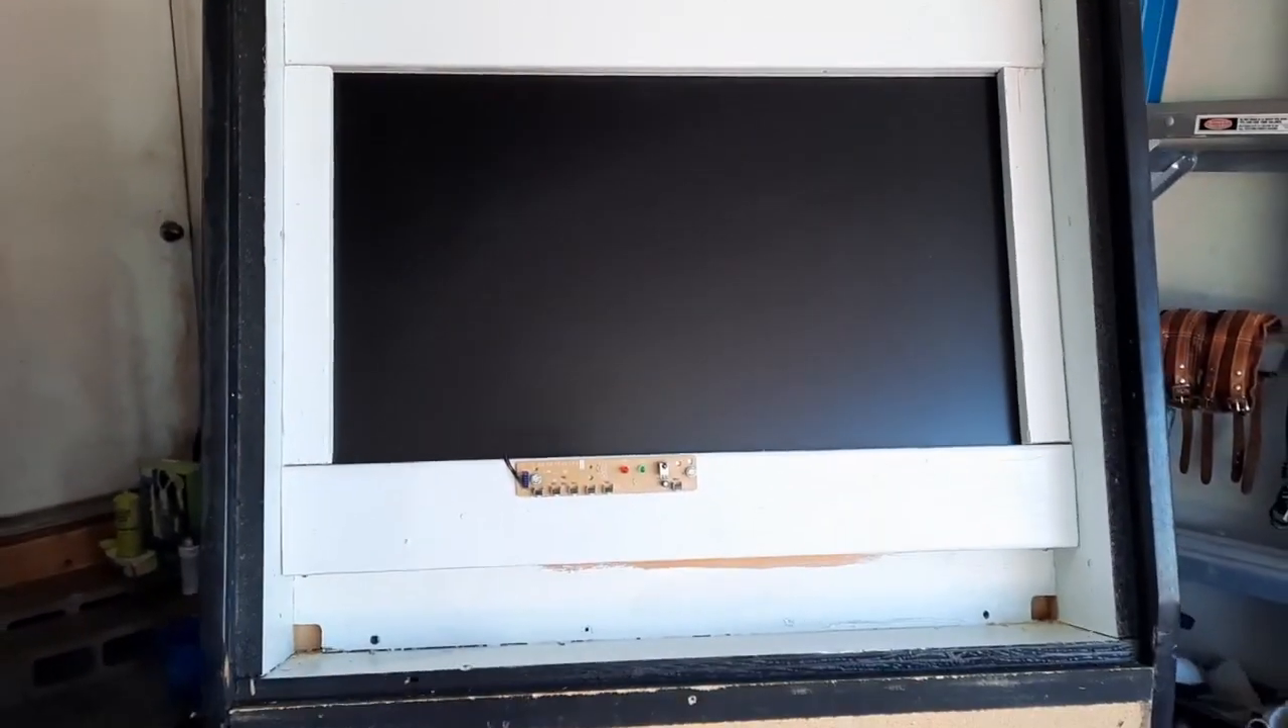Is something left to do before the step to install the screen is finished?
No.